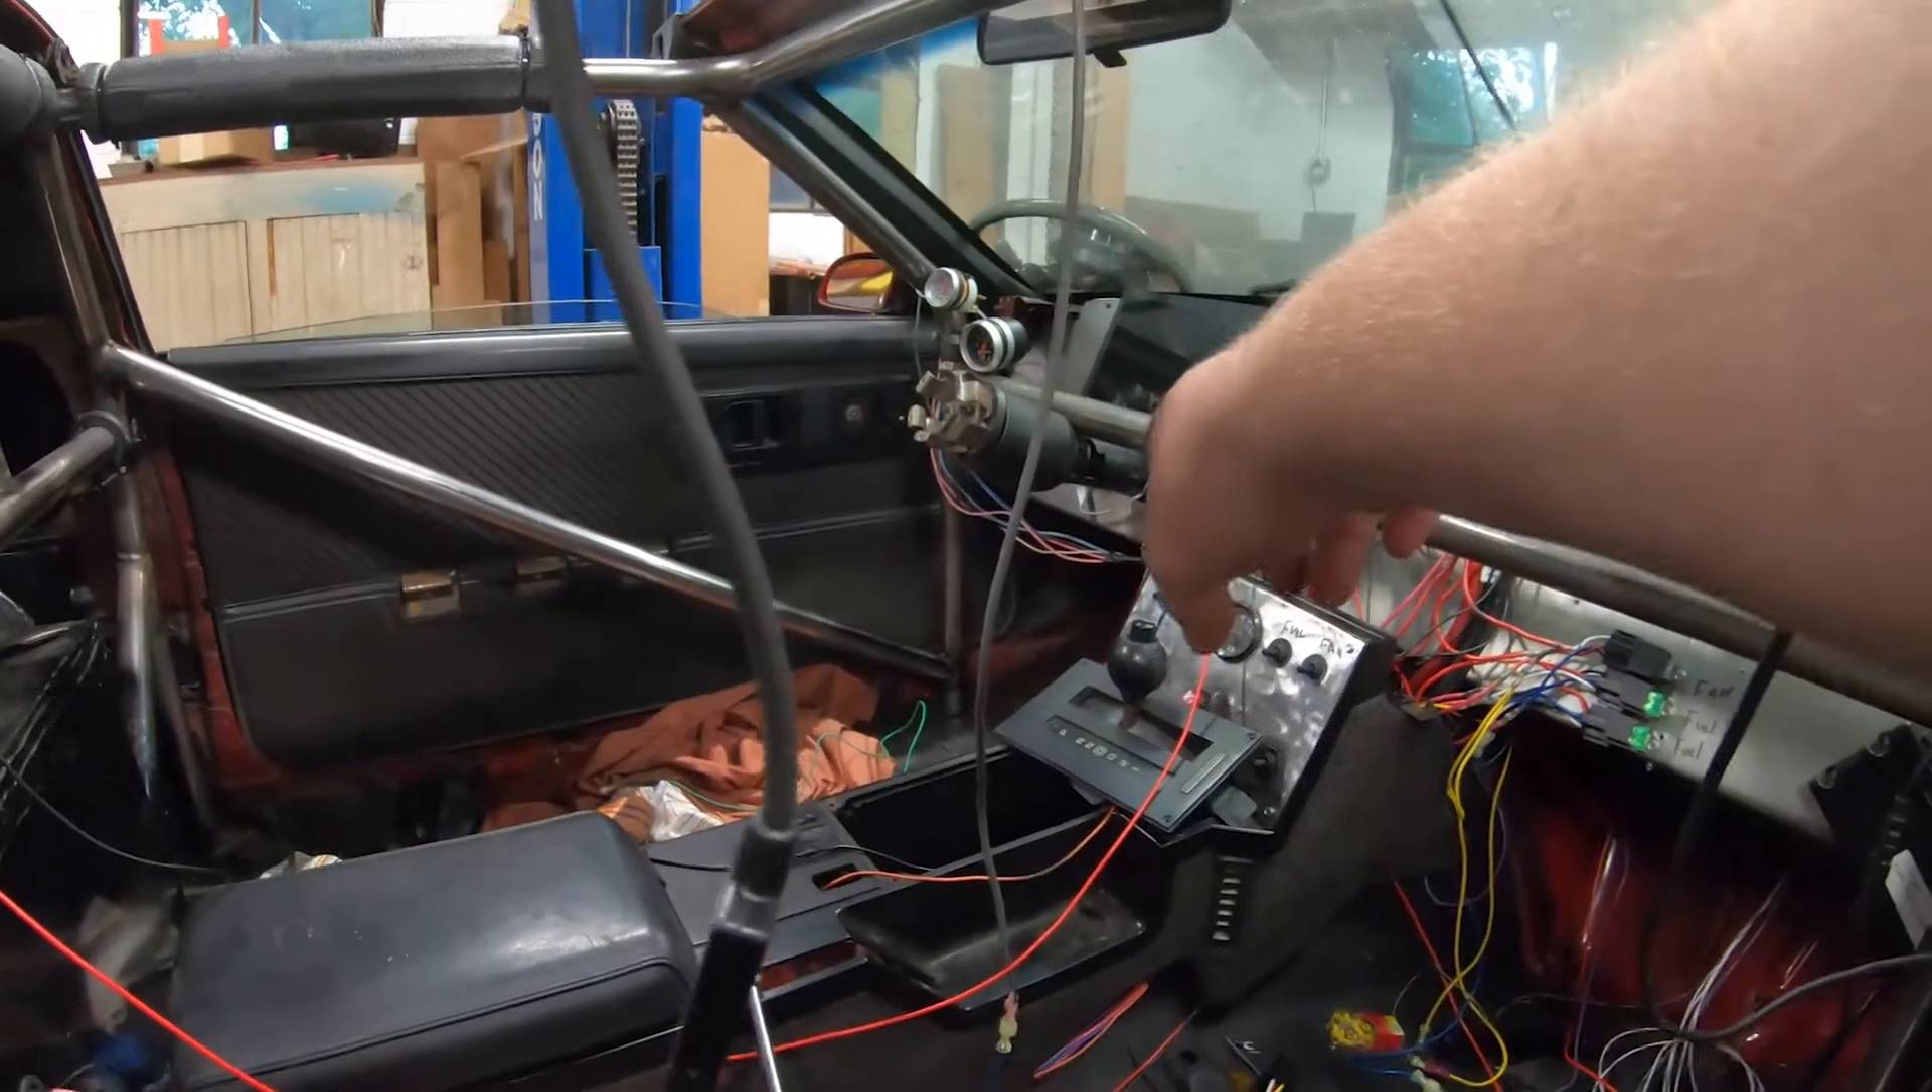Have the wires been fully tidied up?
No.